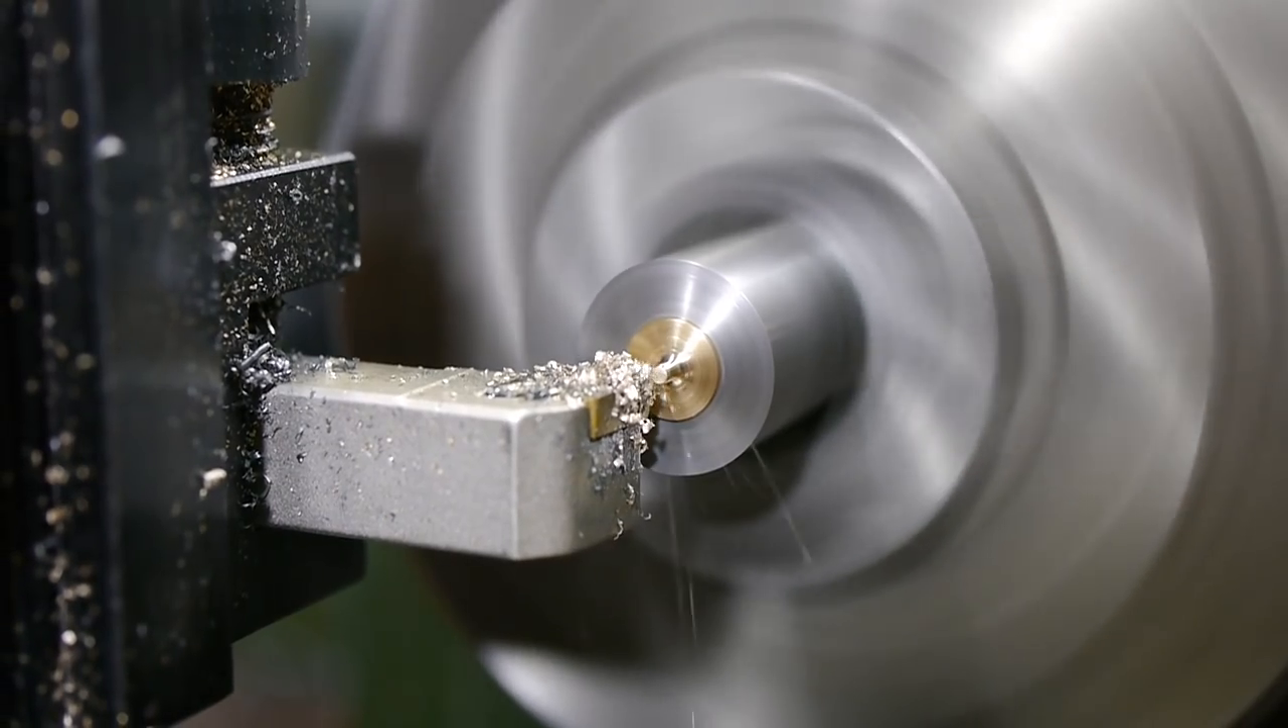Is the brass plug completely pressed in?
Yes.